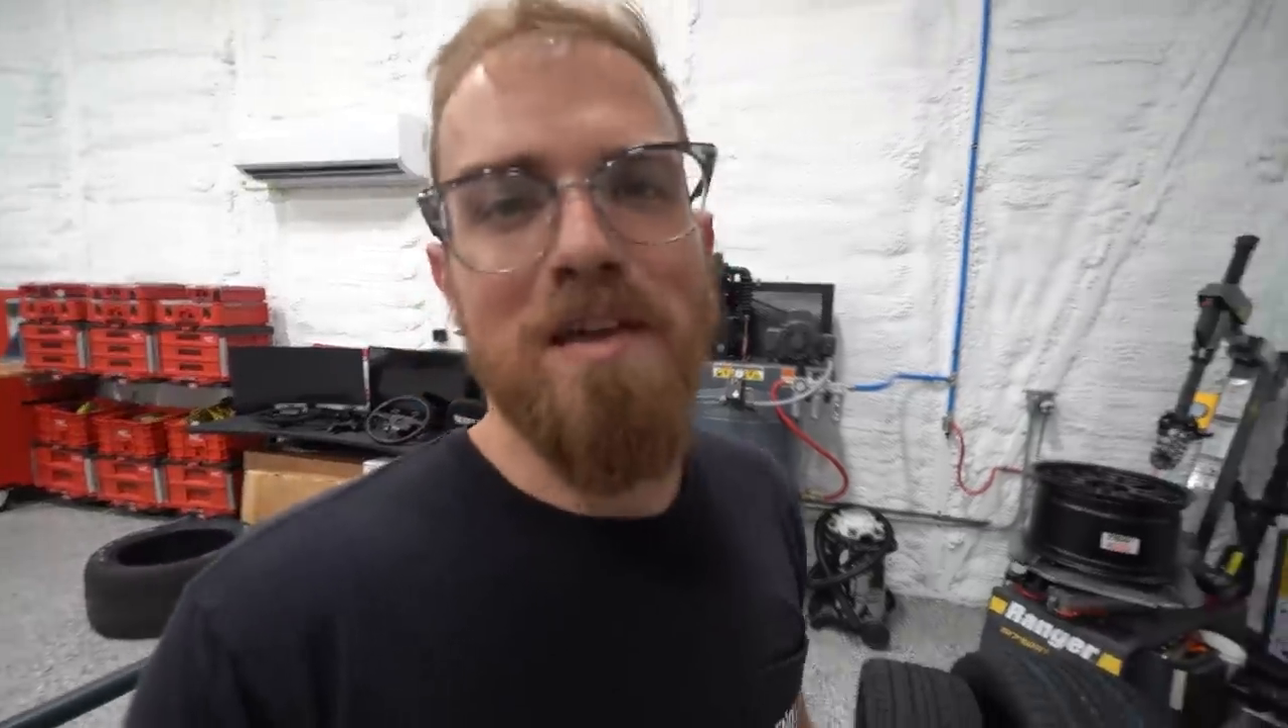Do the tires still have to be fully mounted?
Yes.